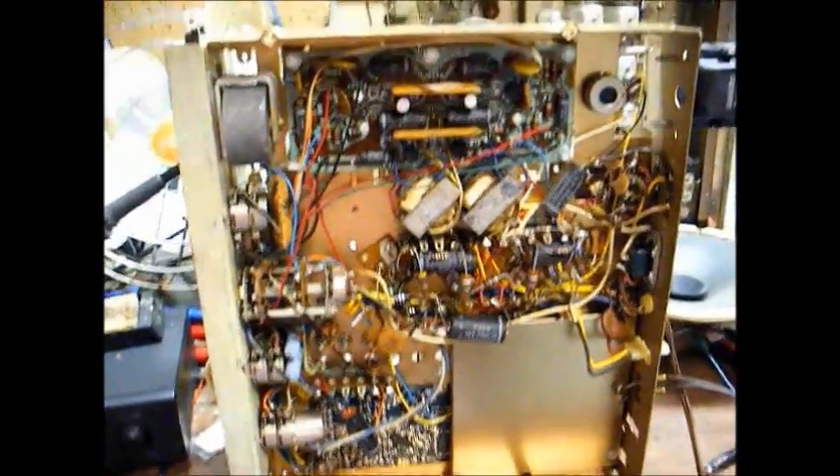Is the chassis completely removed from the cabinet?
Yes.